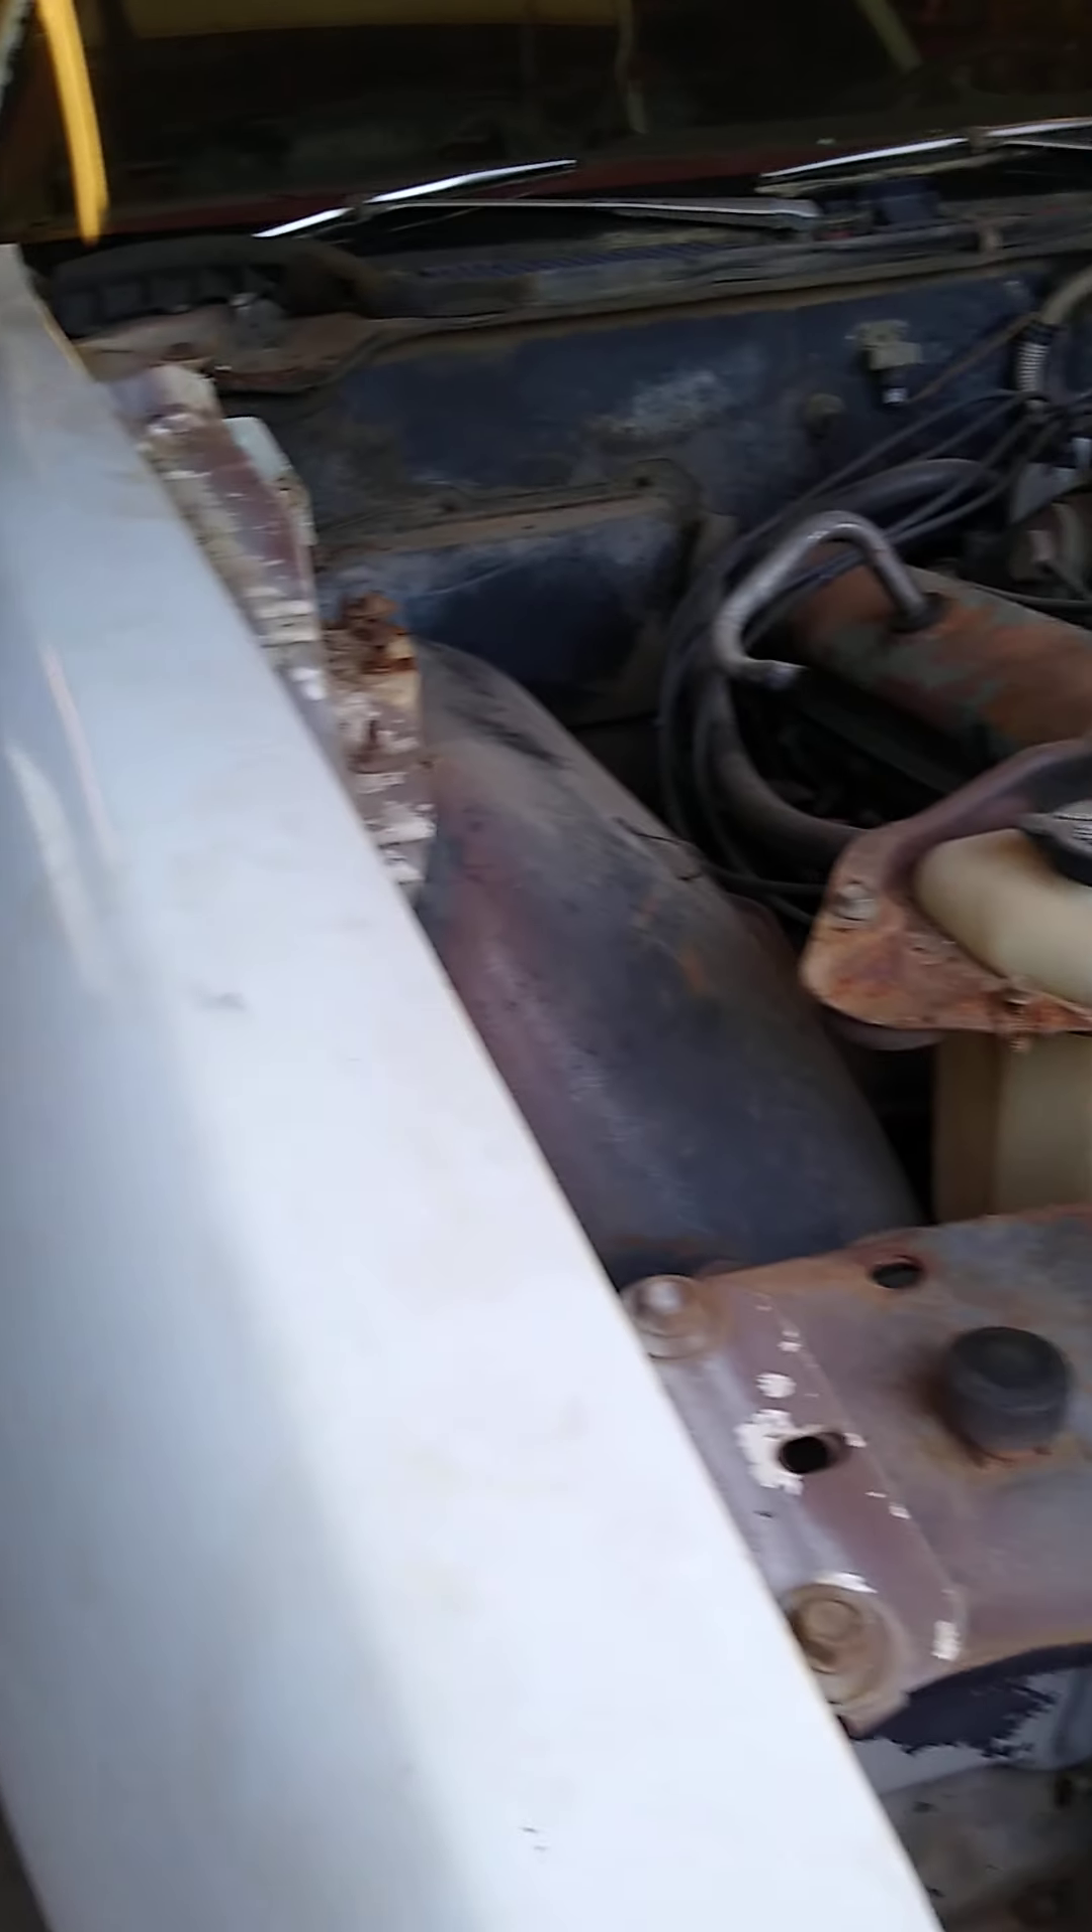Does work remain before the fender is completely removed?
Yes.